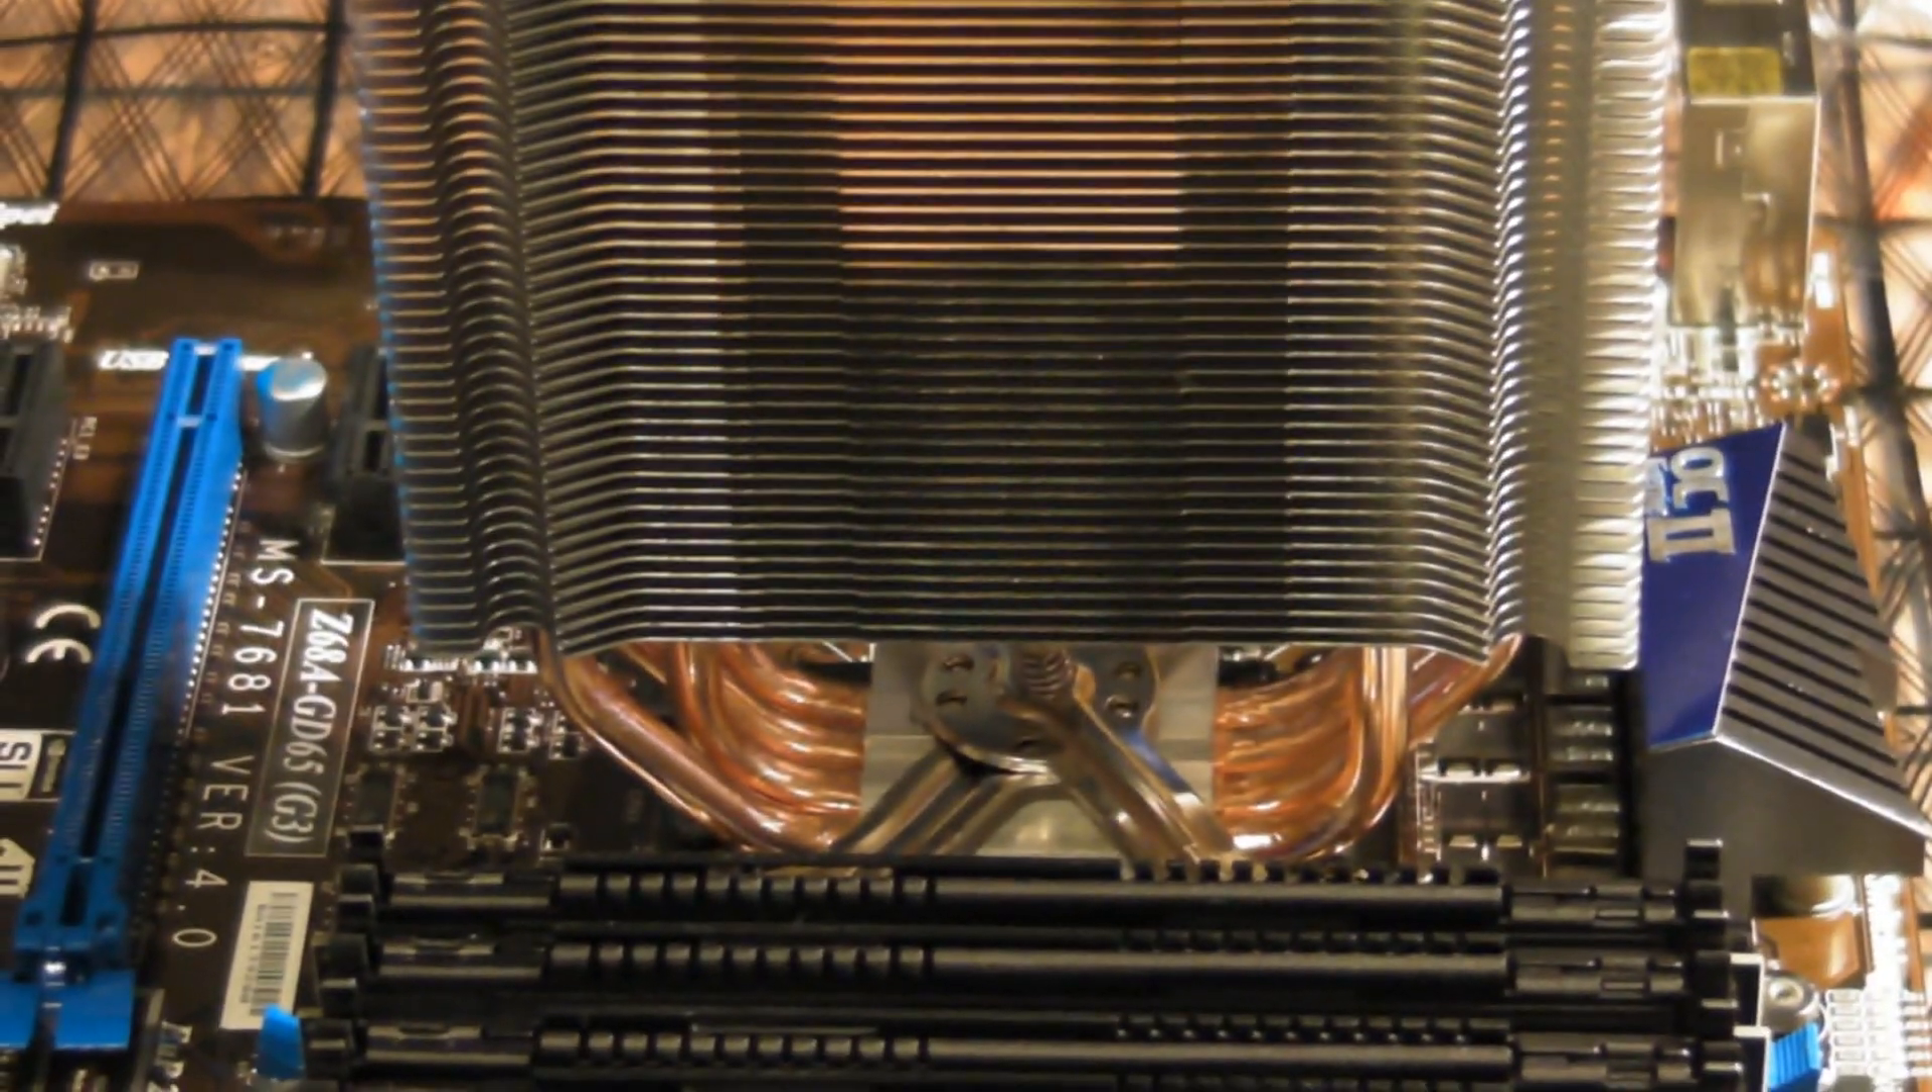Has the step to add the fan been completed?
No.